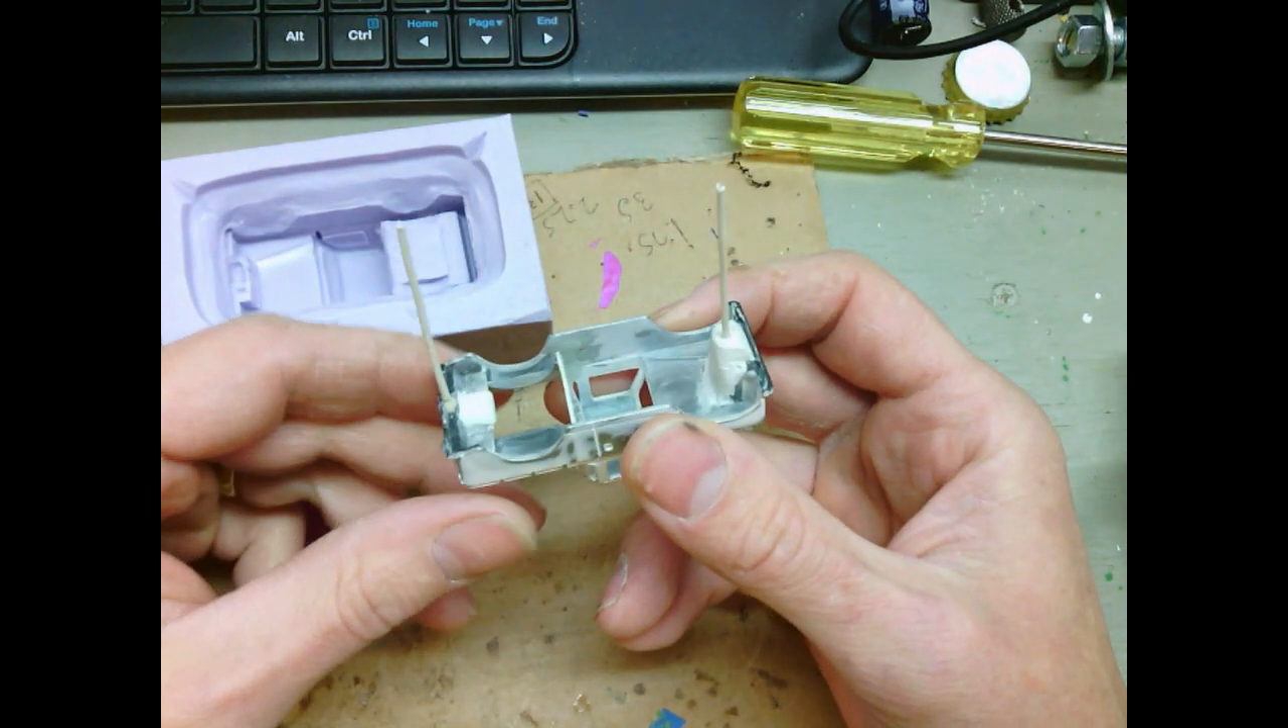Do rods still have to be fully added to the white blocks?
No.